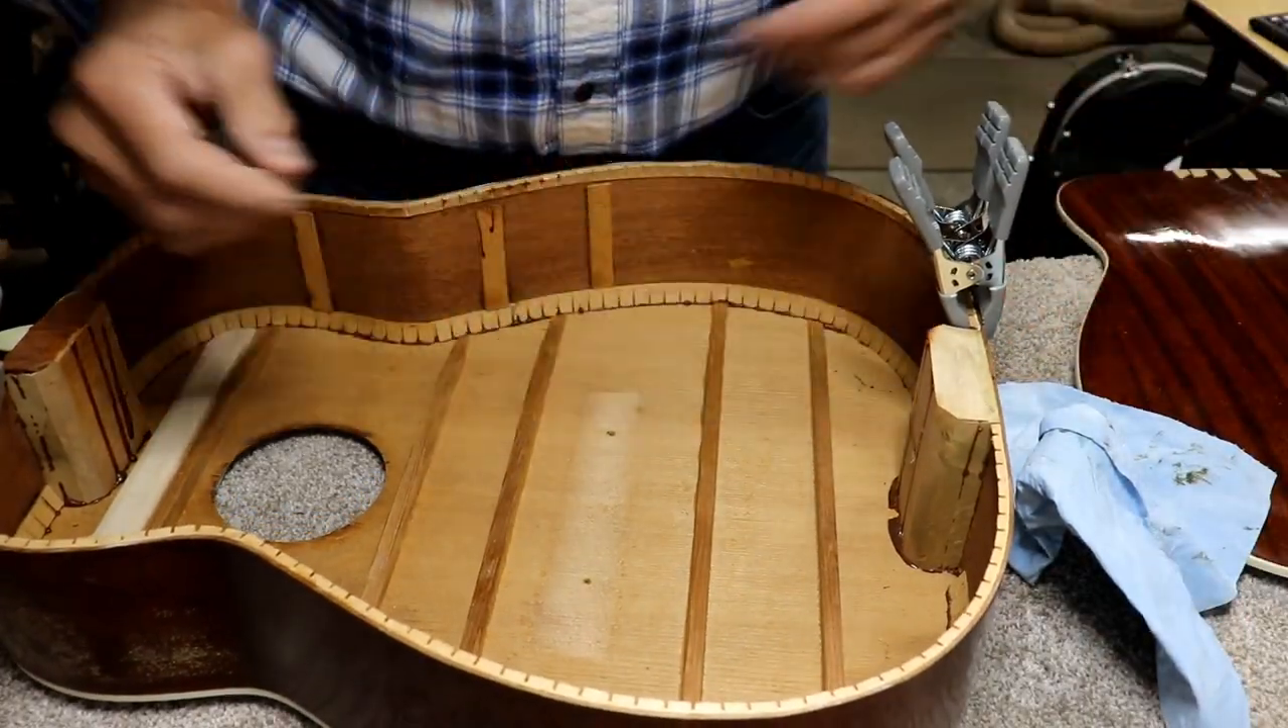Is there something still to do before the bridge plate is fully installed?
Yes.